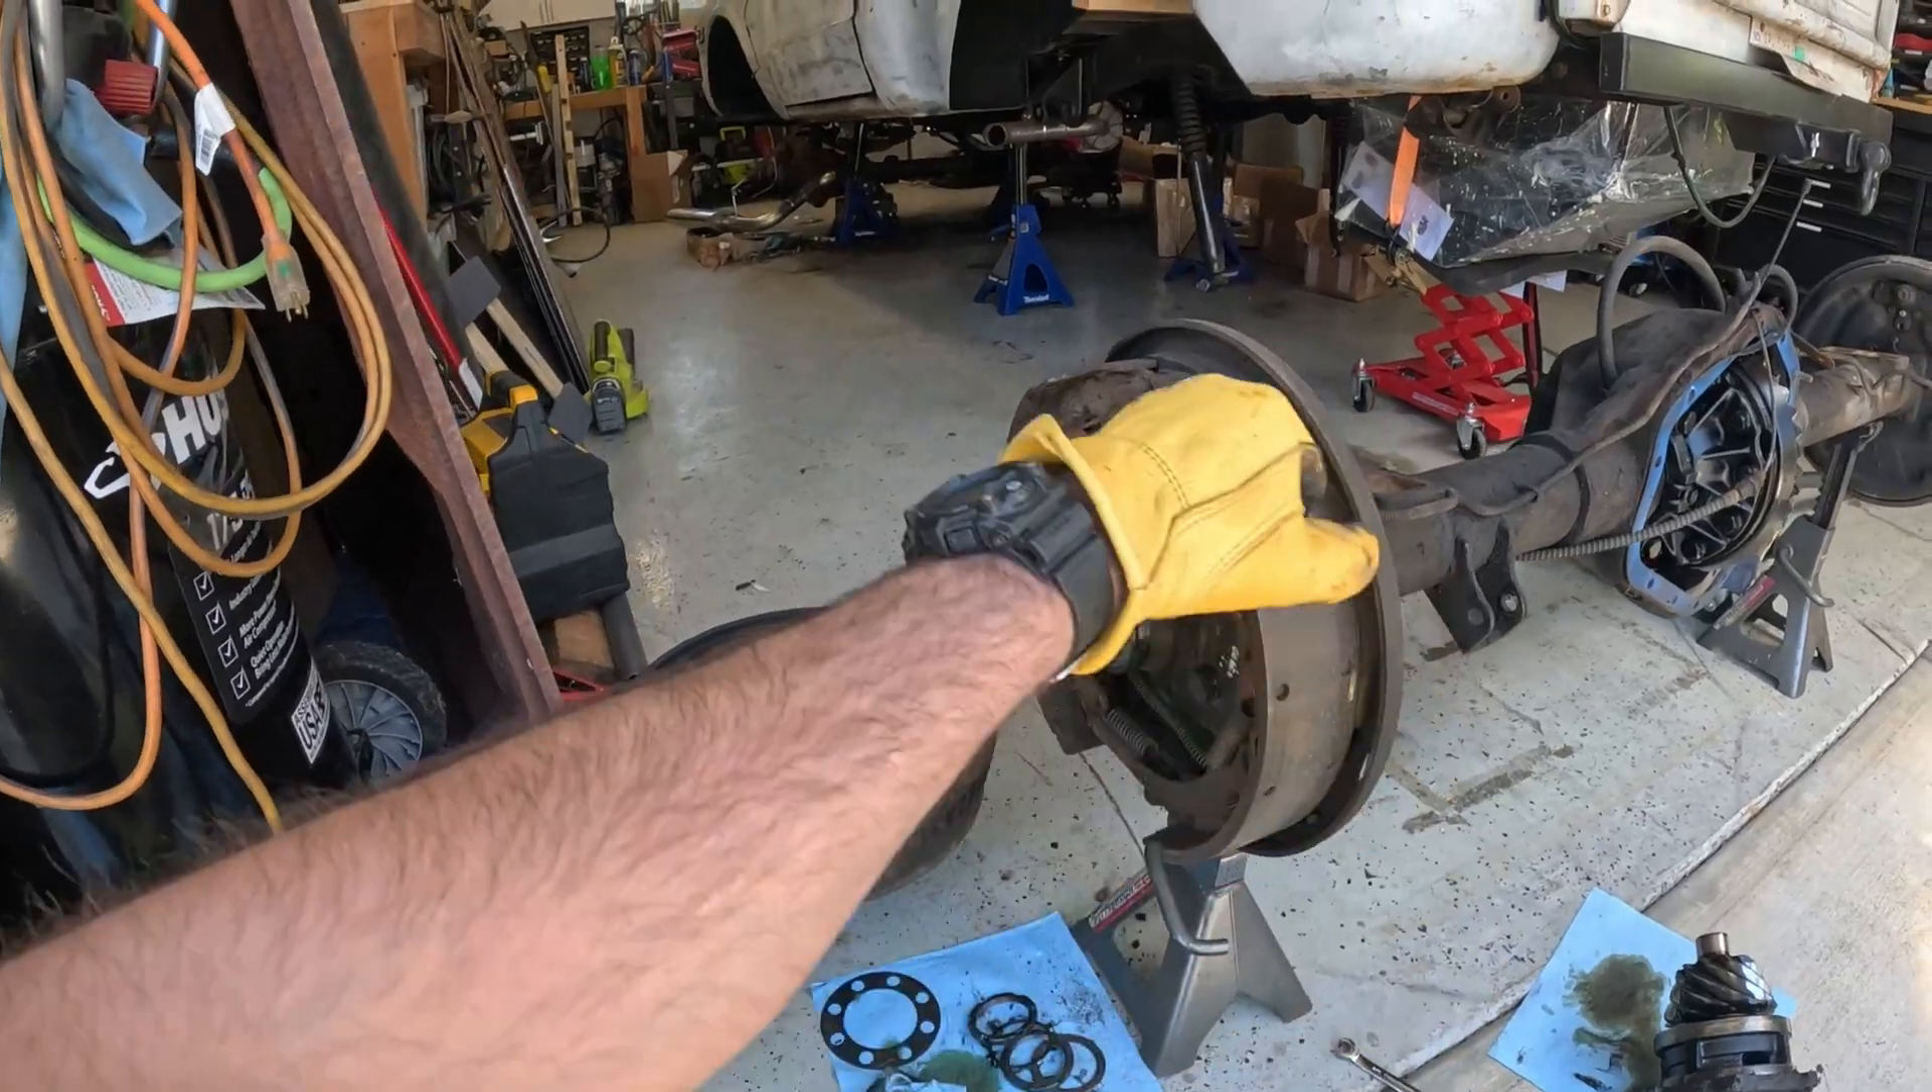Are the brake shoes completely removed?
No.